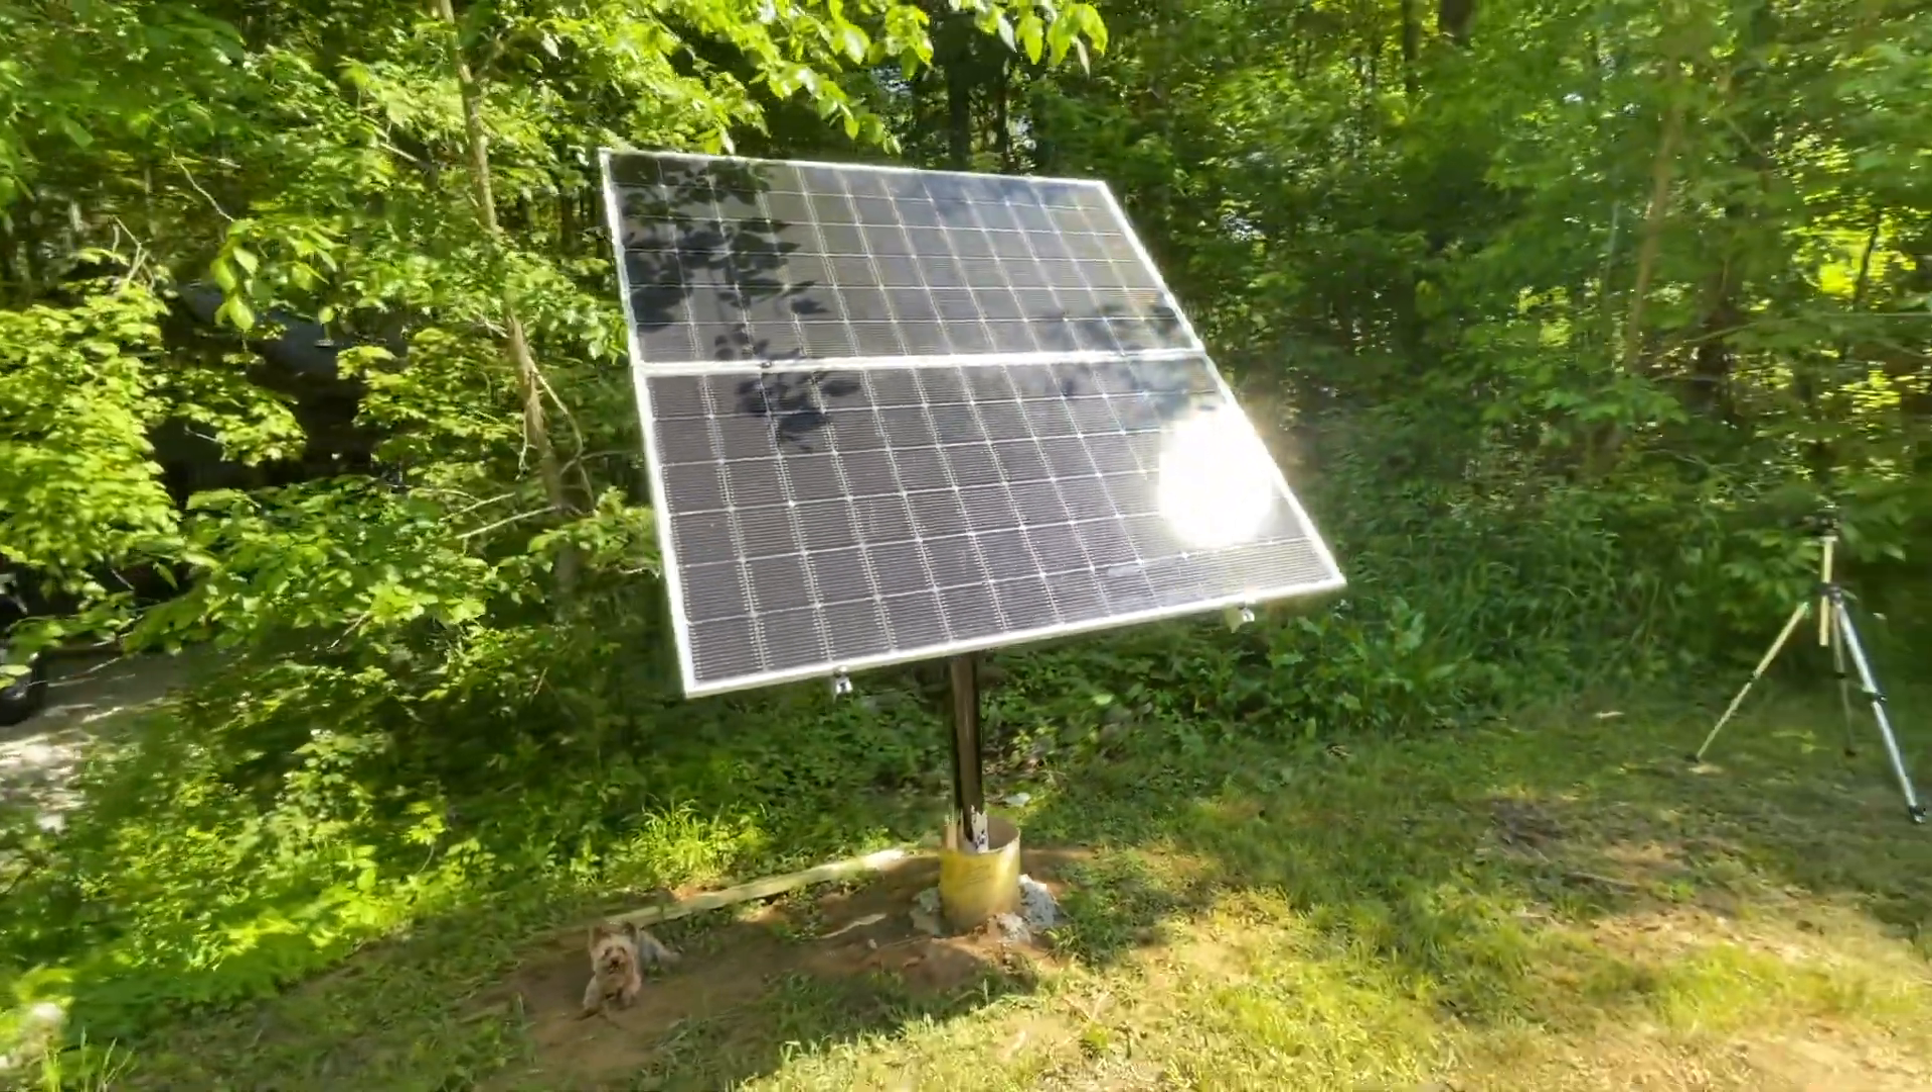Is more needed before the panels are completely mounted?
No.